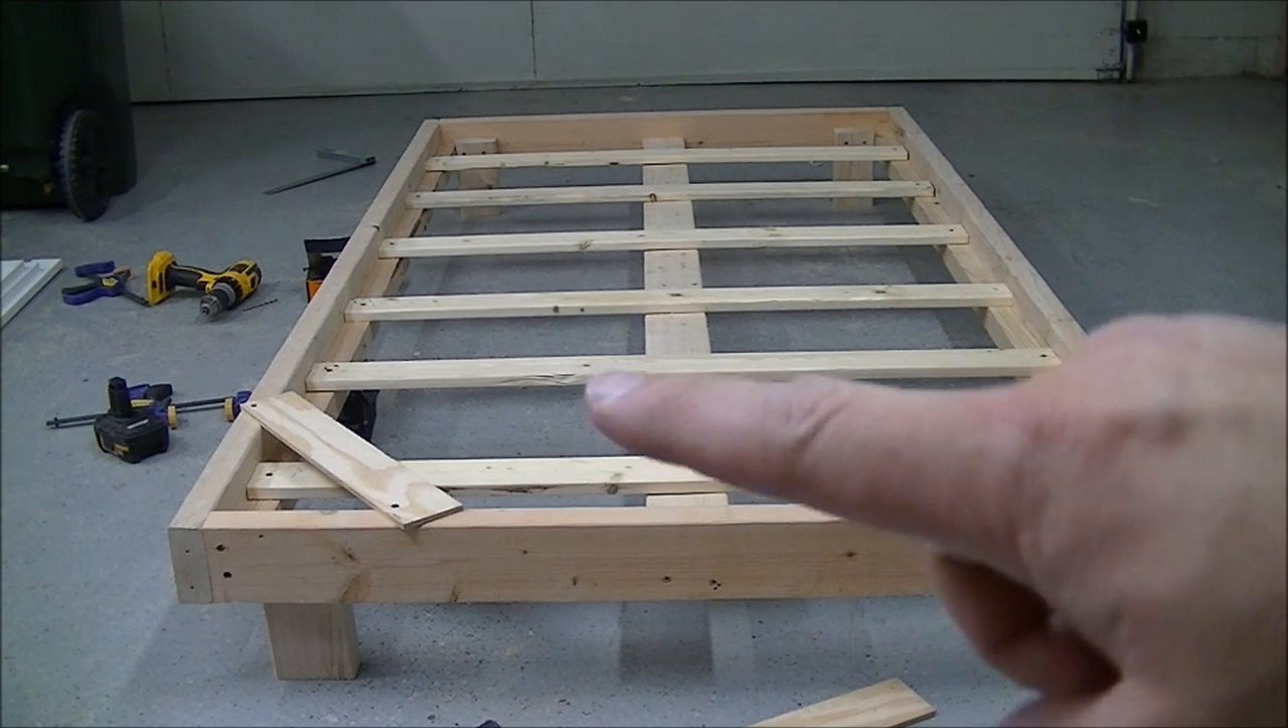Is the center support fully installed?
Yes.